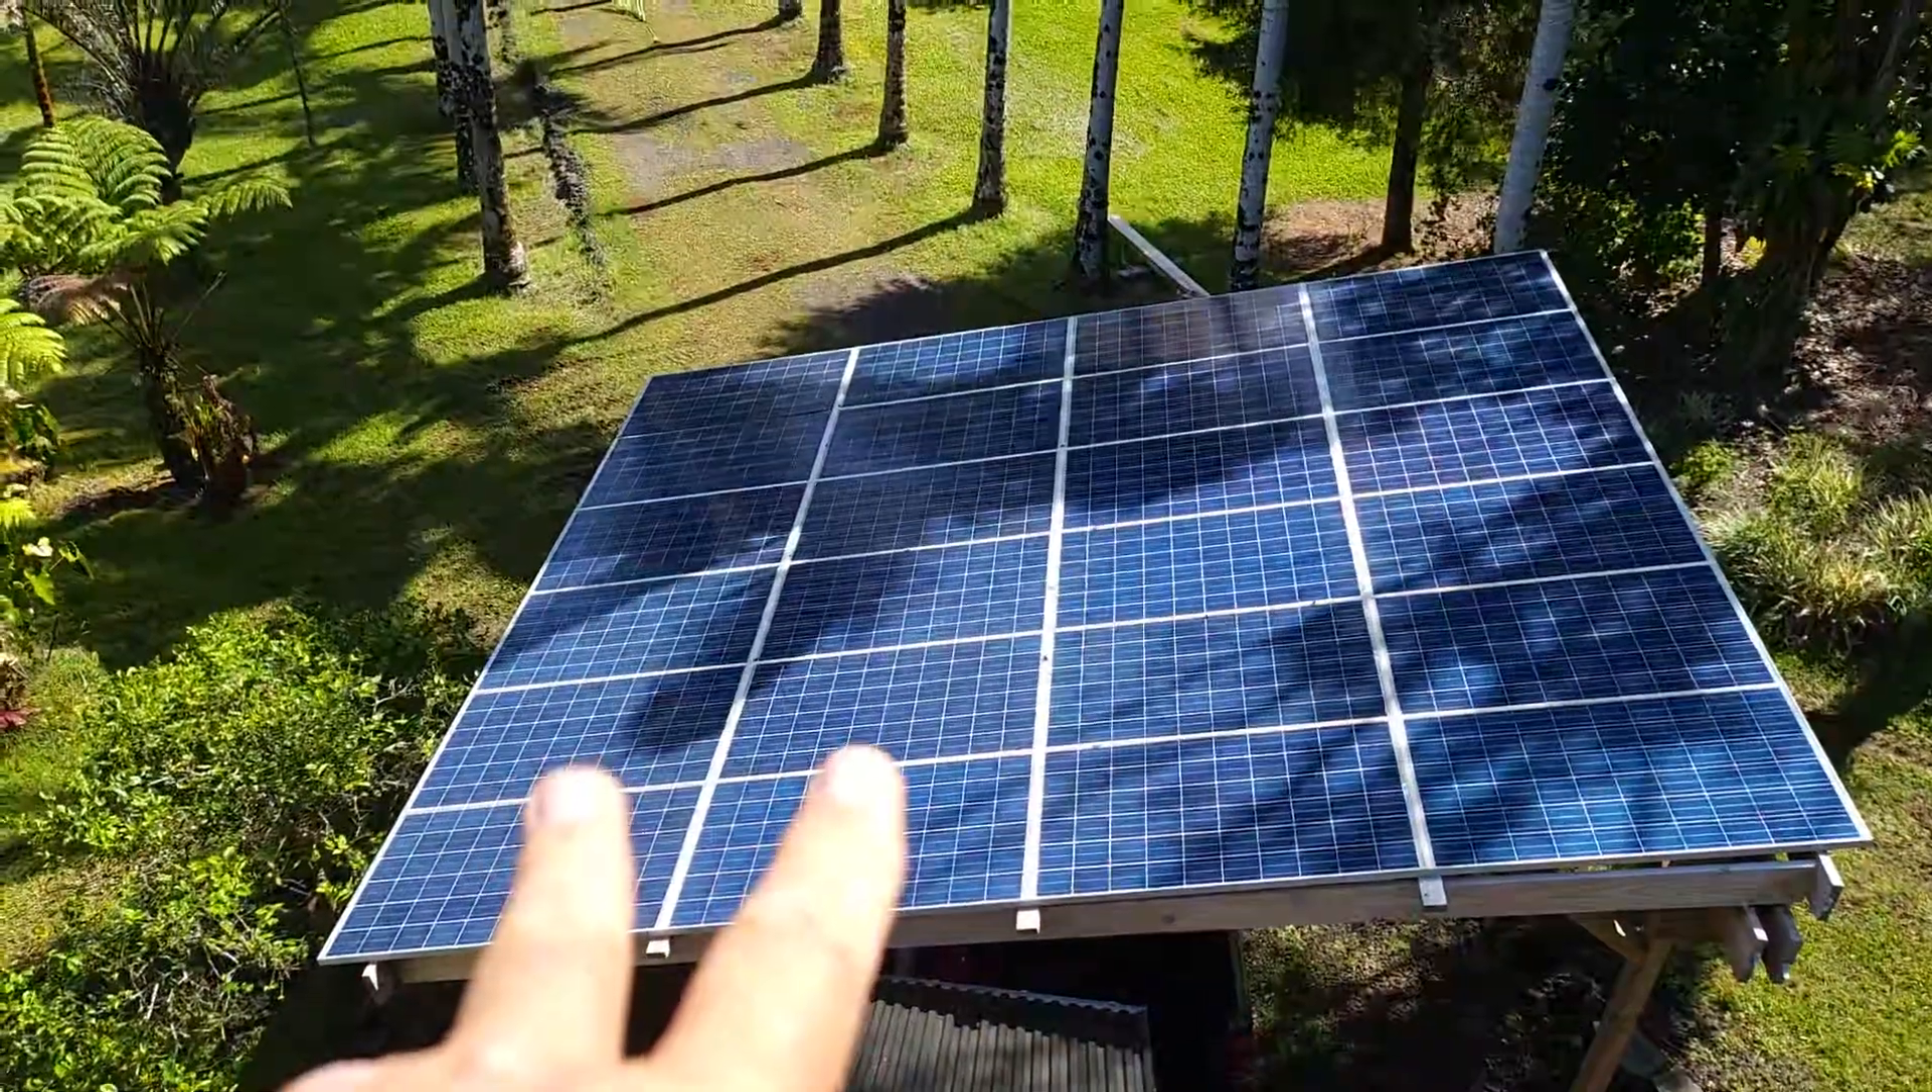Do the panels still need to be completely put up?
No.